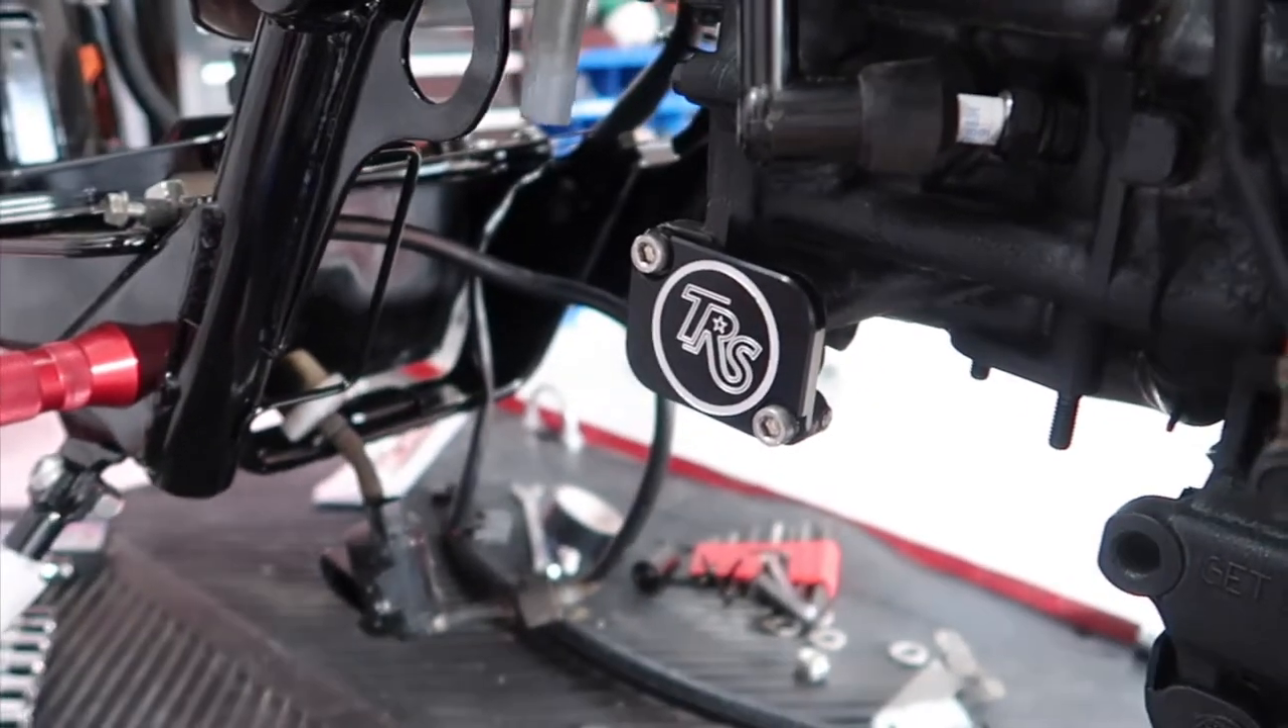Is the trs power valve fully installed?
Yes.